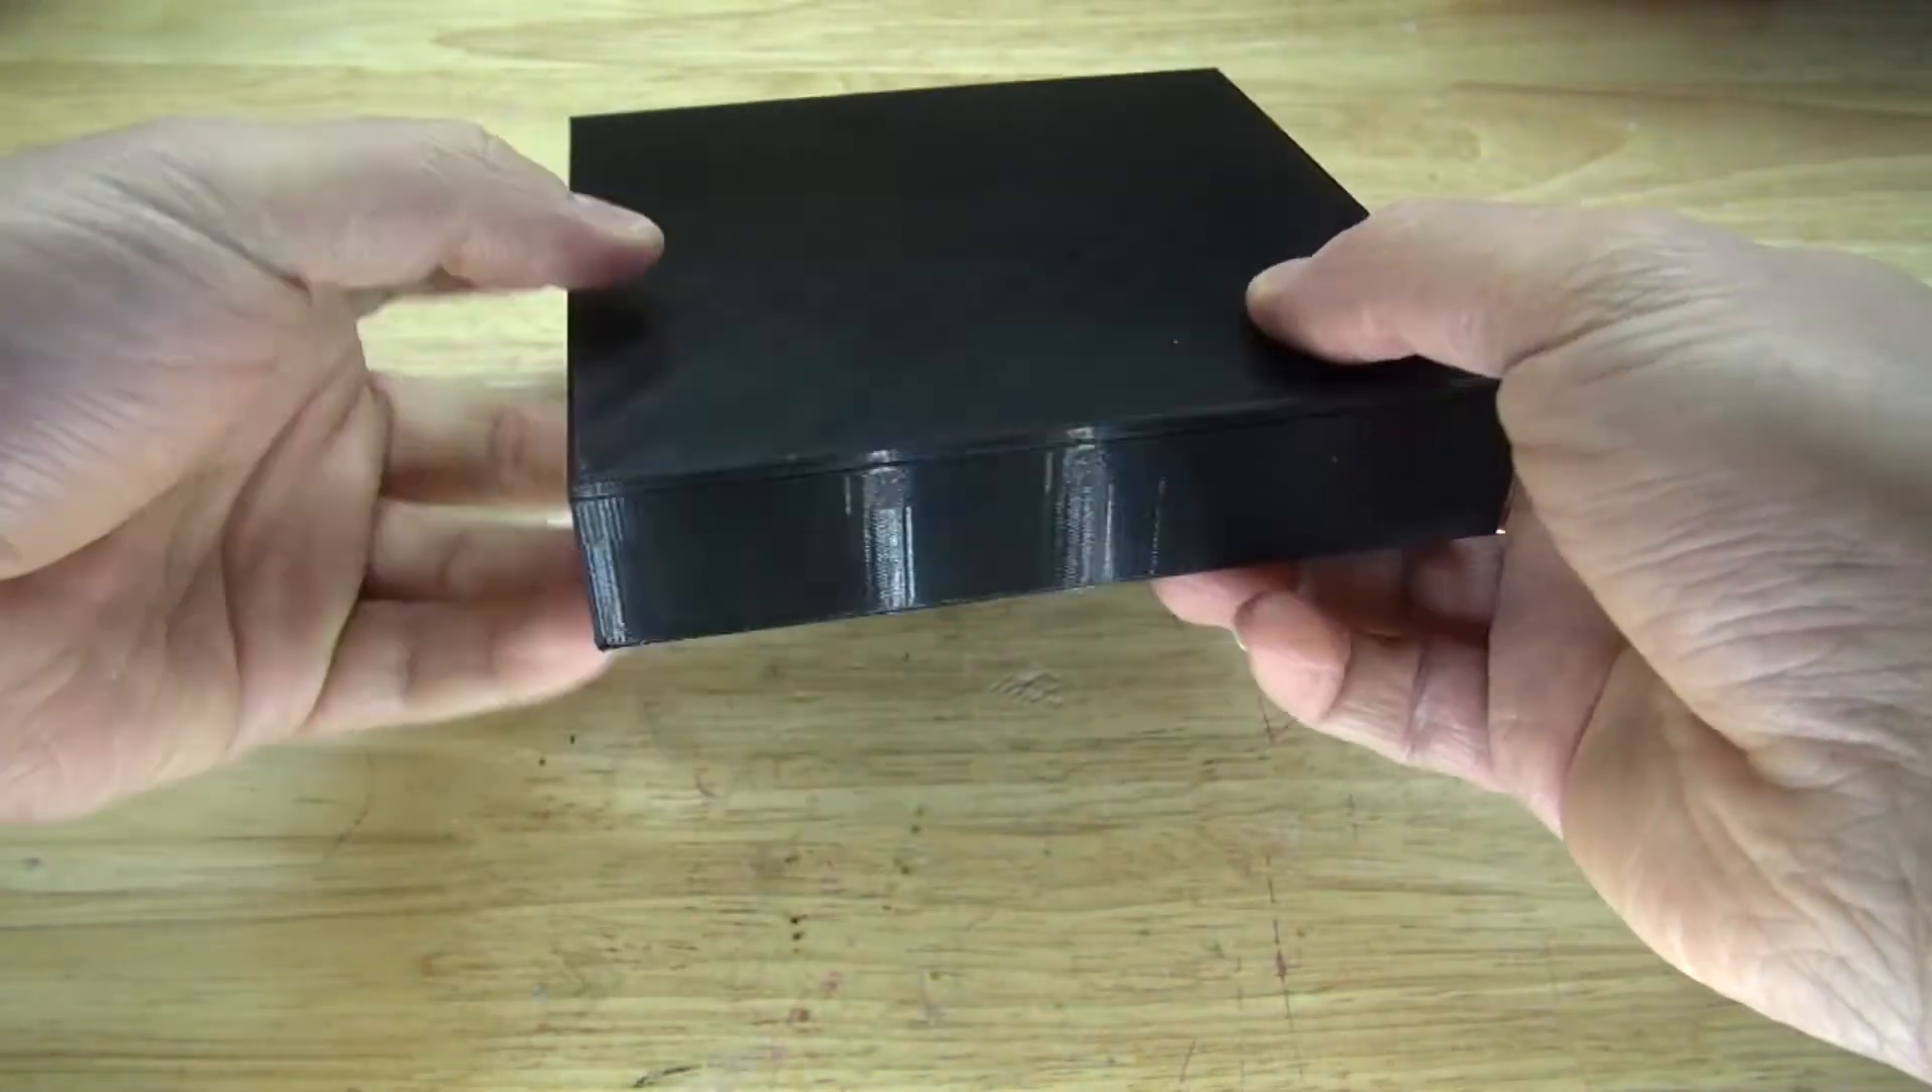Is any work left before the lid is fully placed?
No.